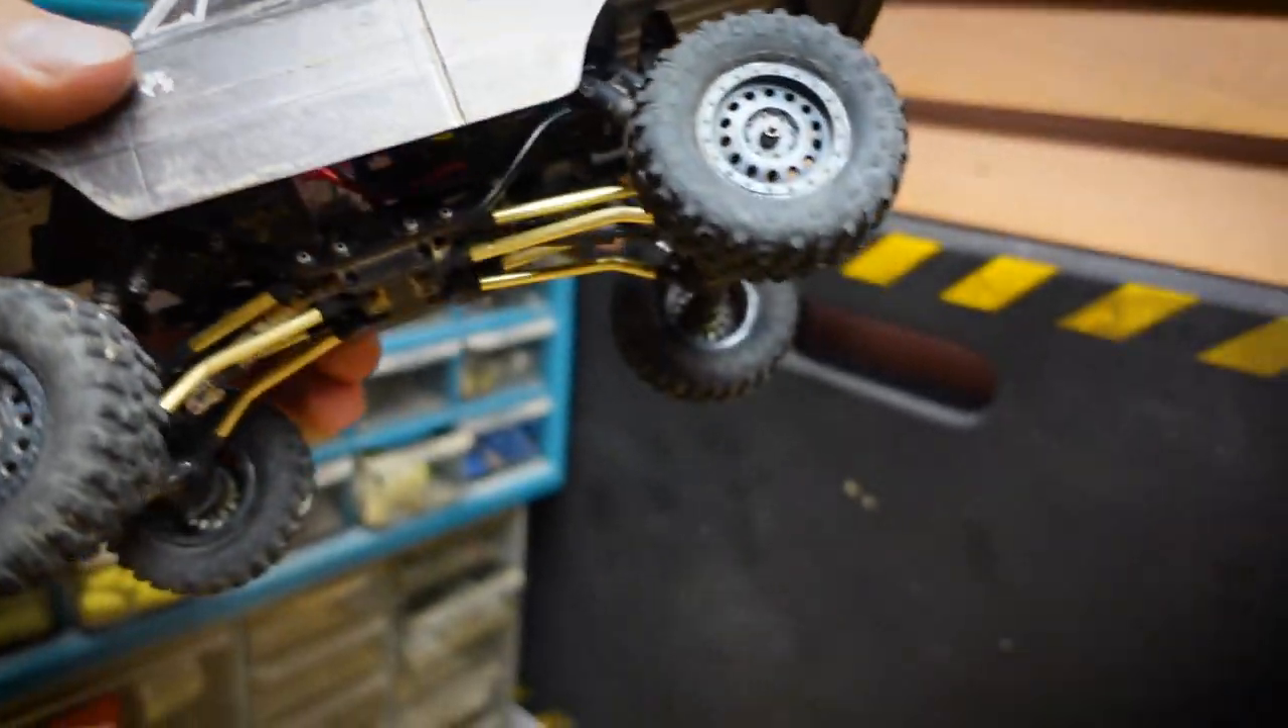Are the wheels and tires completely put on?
Yes.